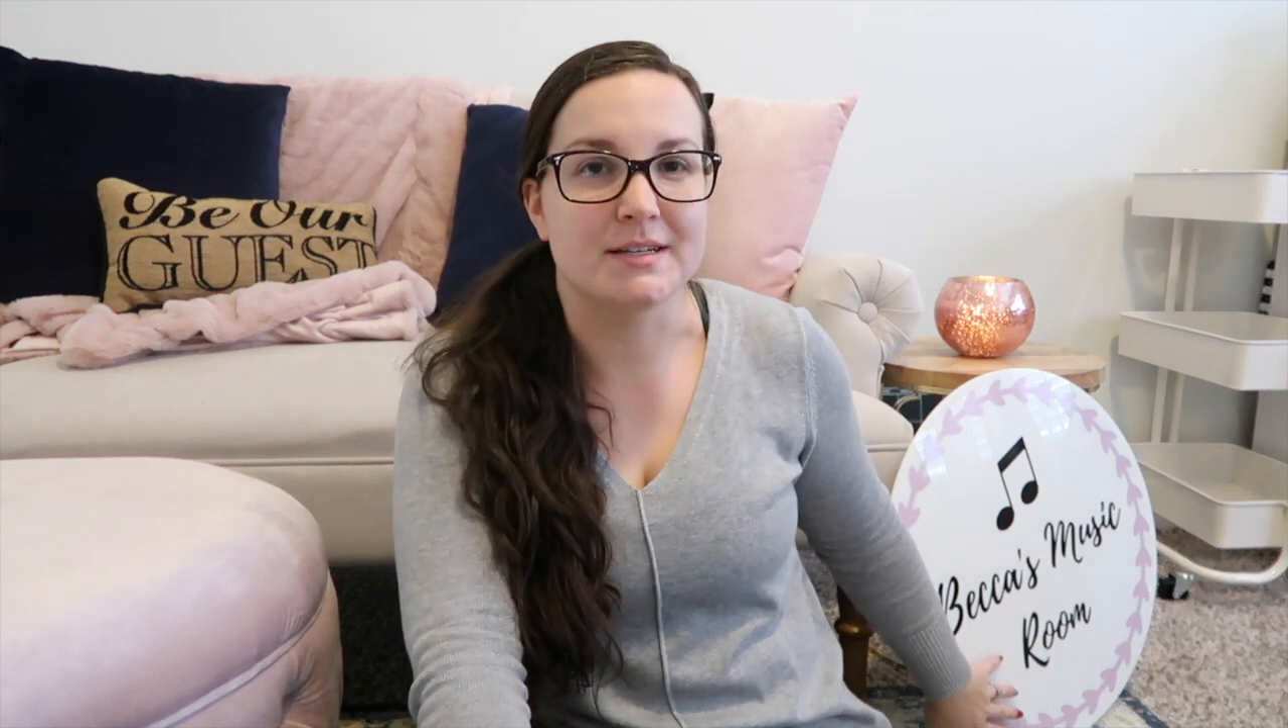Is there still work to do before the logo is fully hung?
Yes.